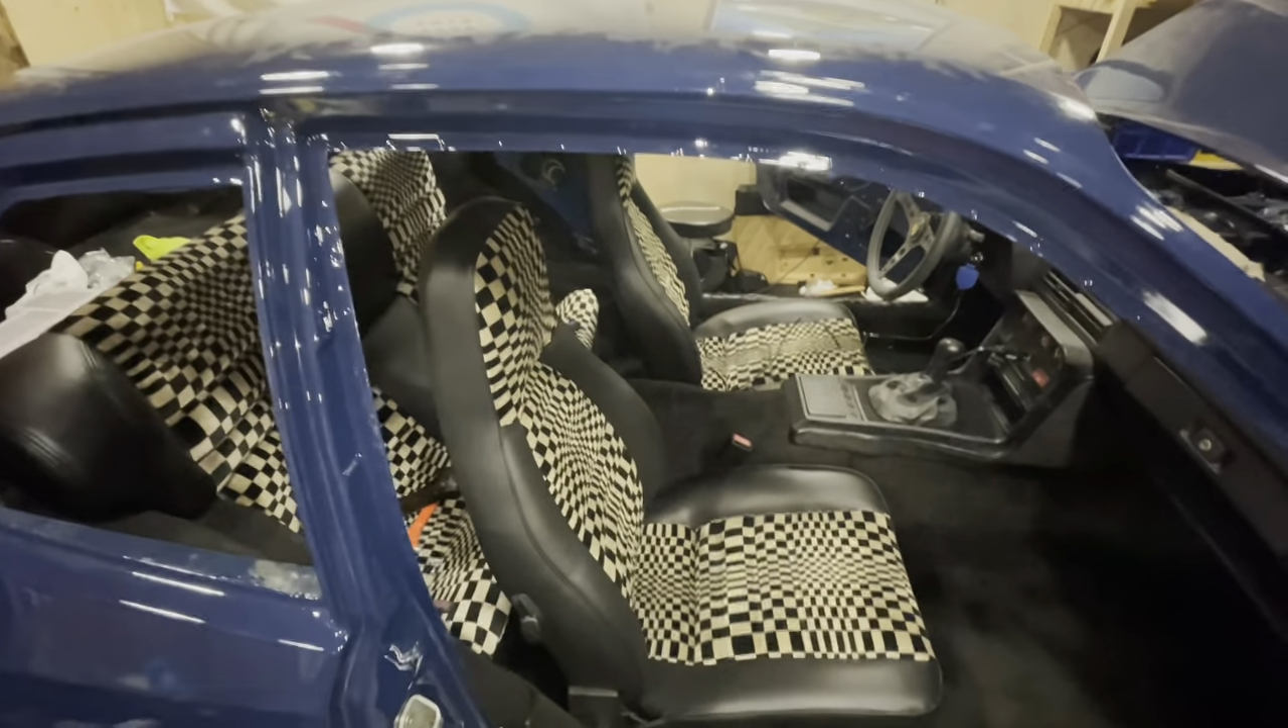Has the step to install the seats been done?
Yes.